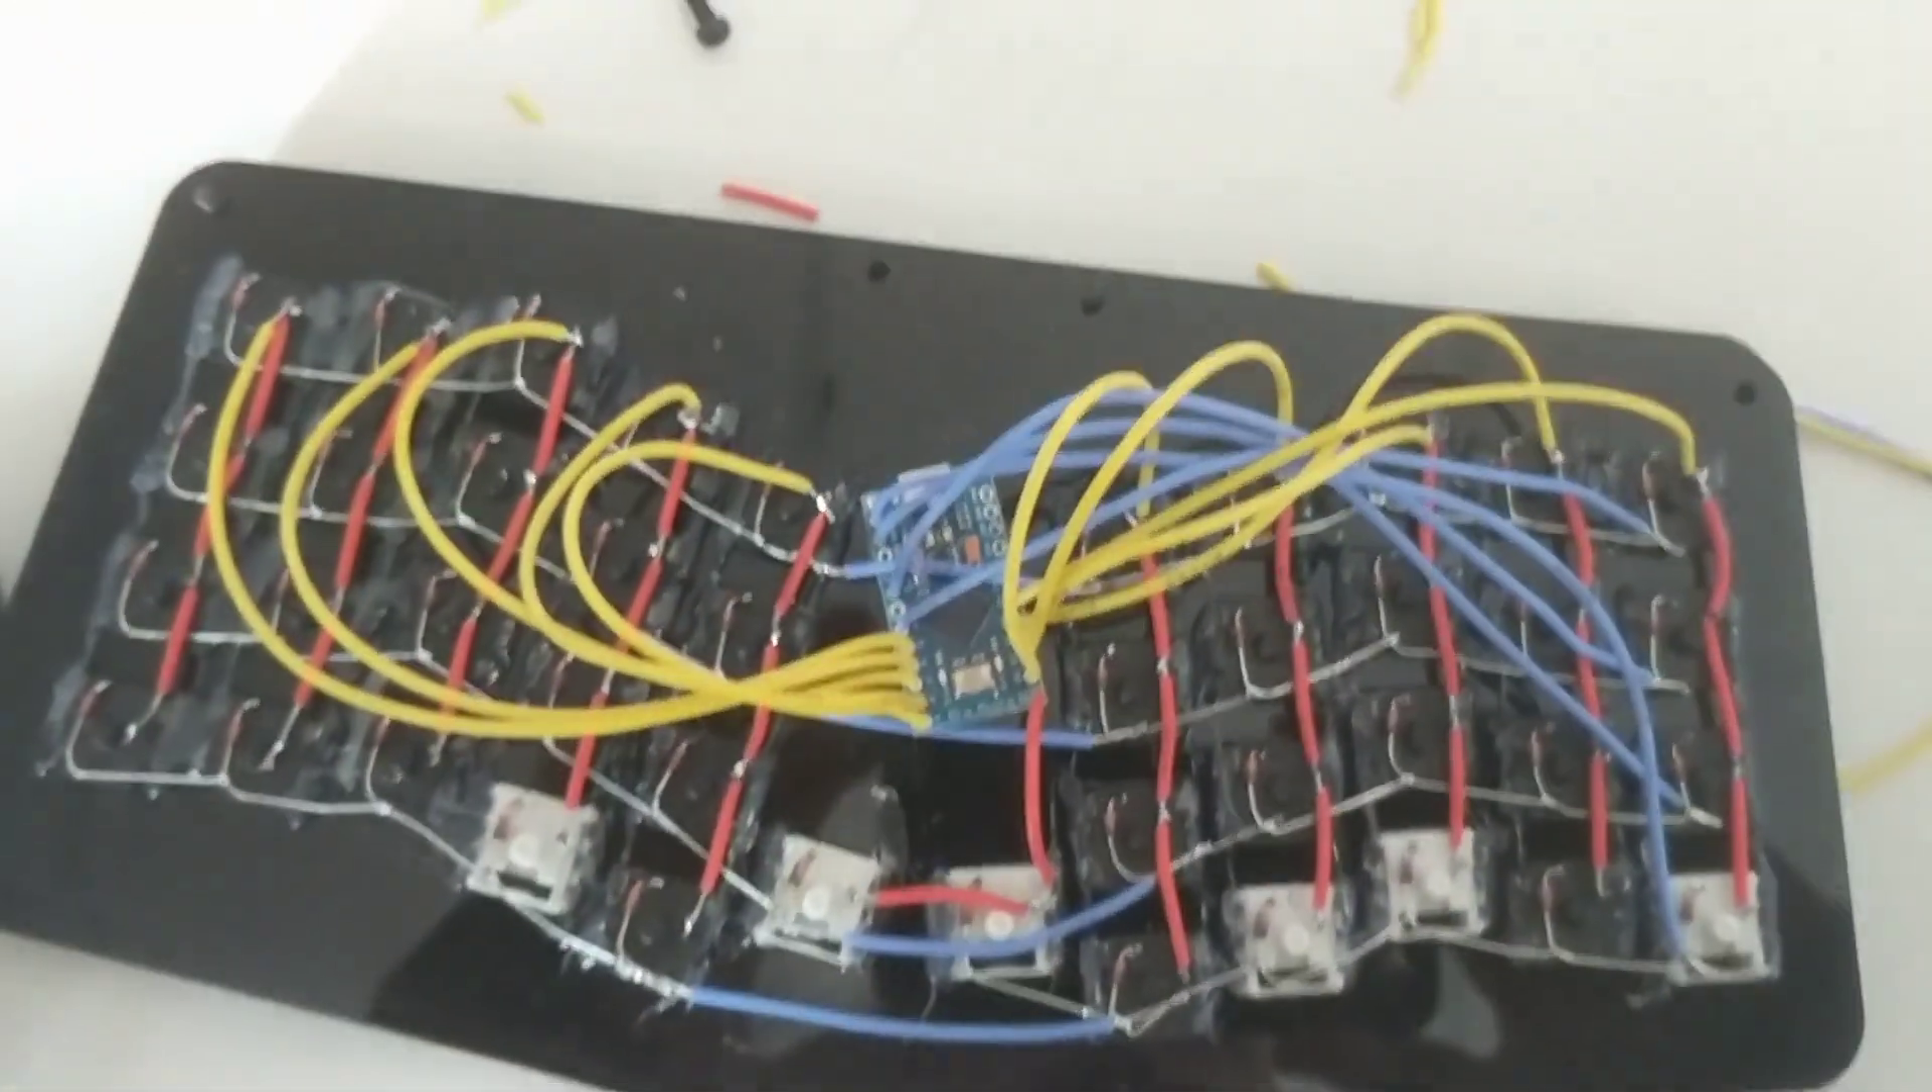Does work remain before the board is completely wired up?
No.